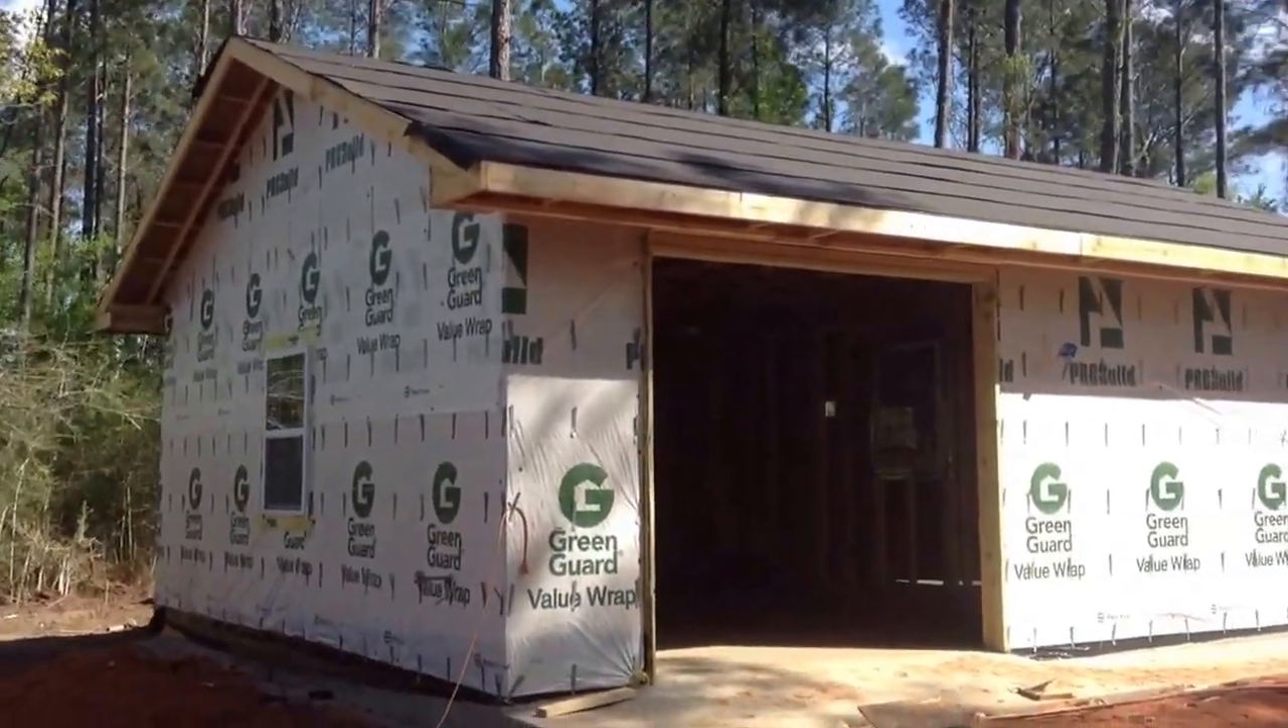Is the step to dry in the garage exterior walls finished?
Yes.